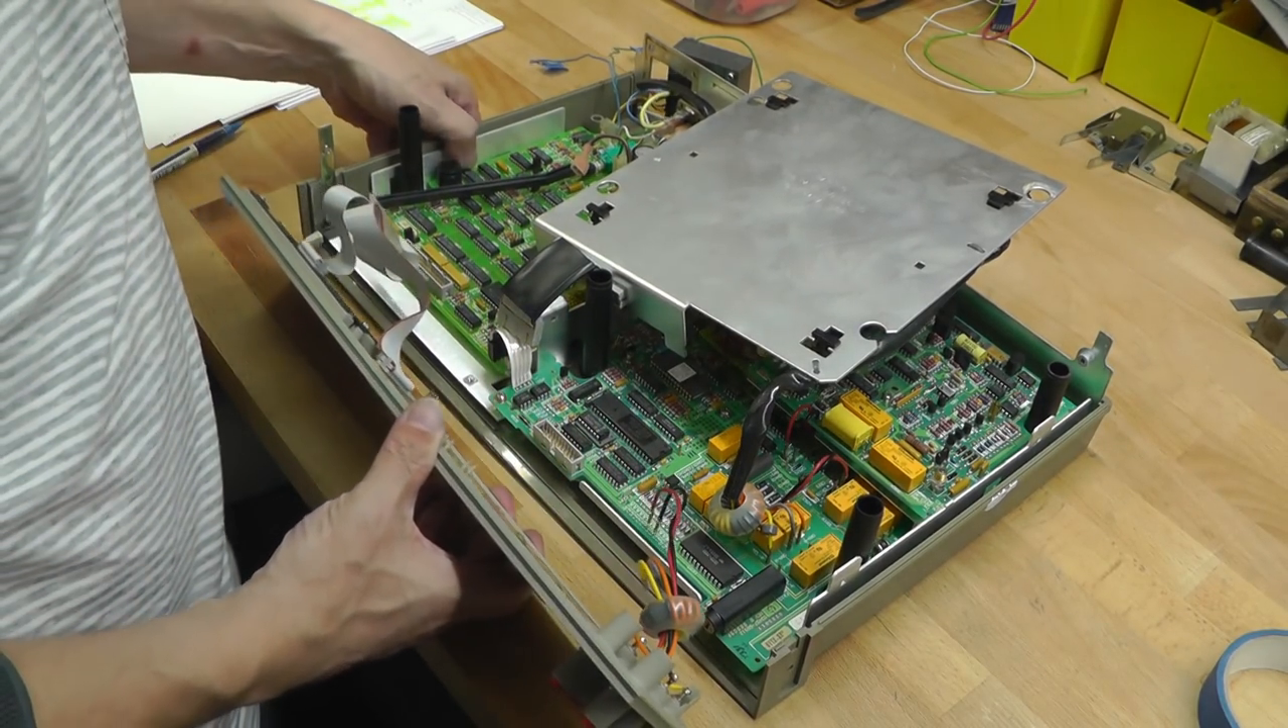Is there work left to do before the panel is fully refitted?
Yes.